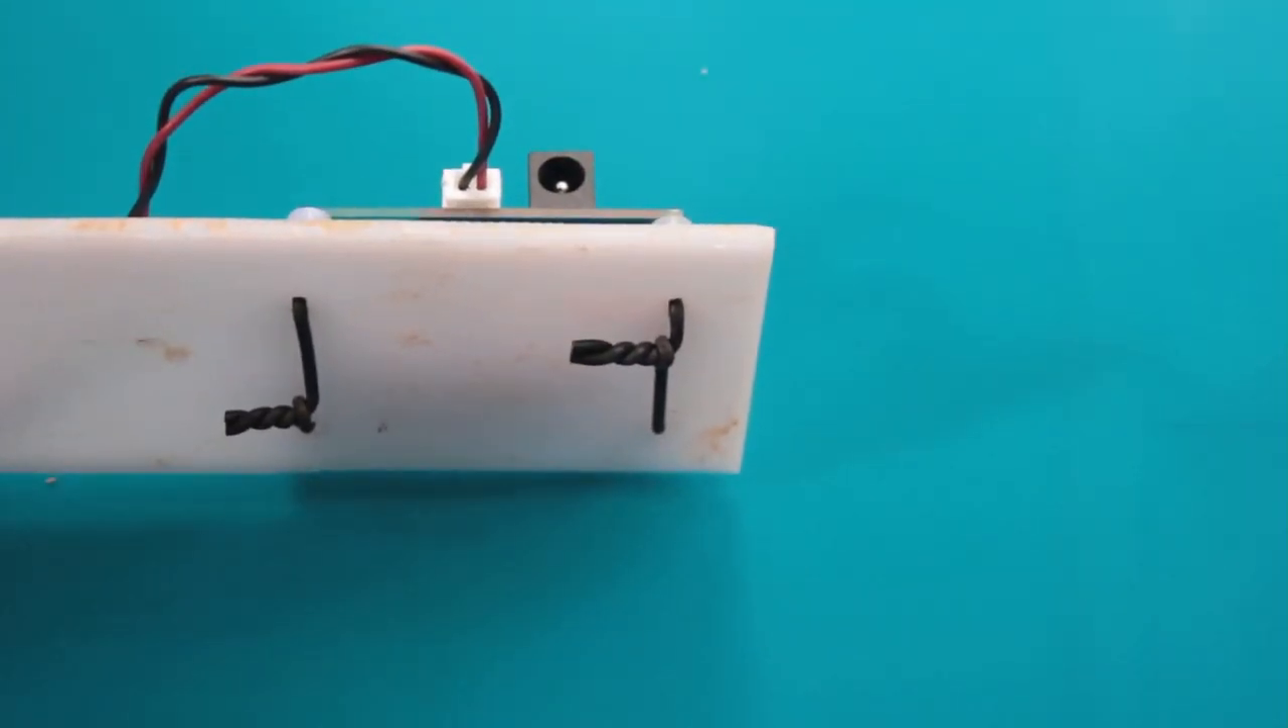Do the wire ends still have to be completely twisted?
No.